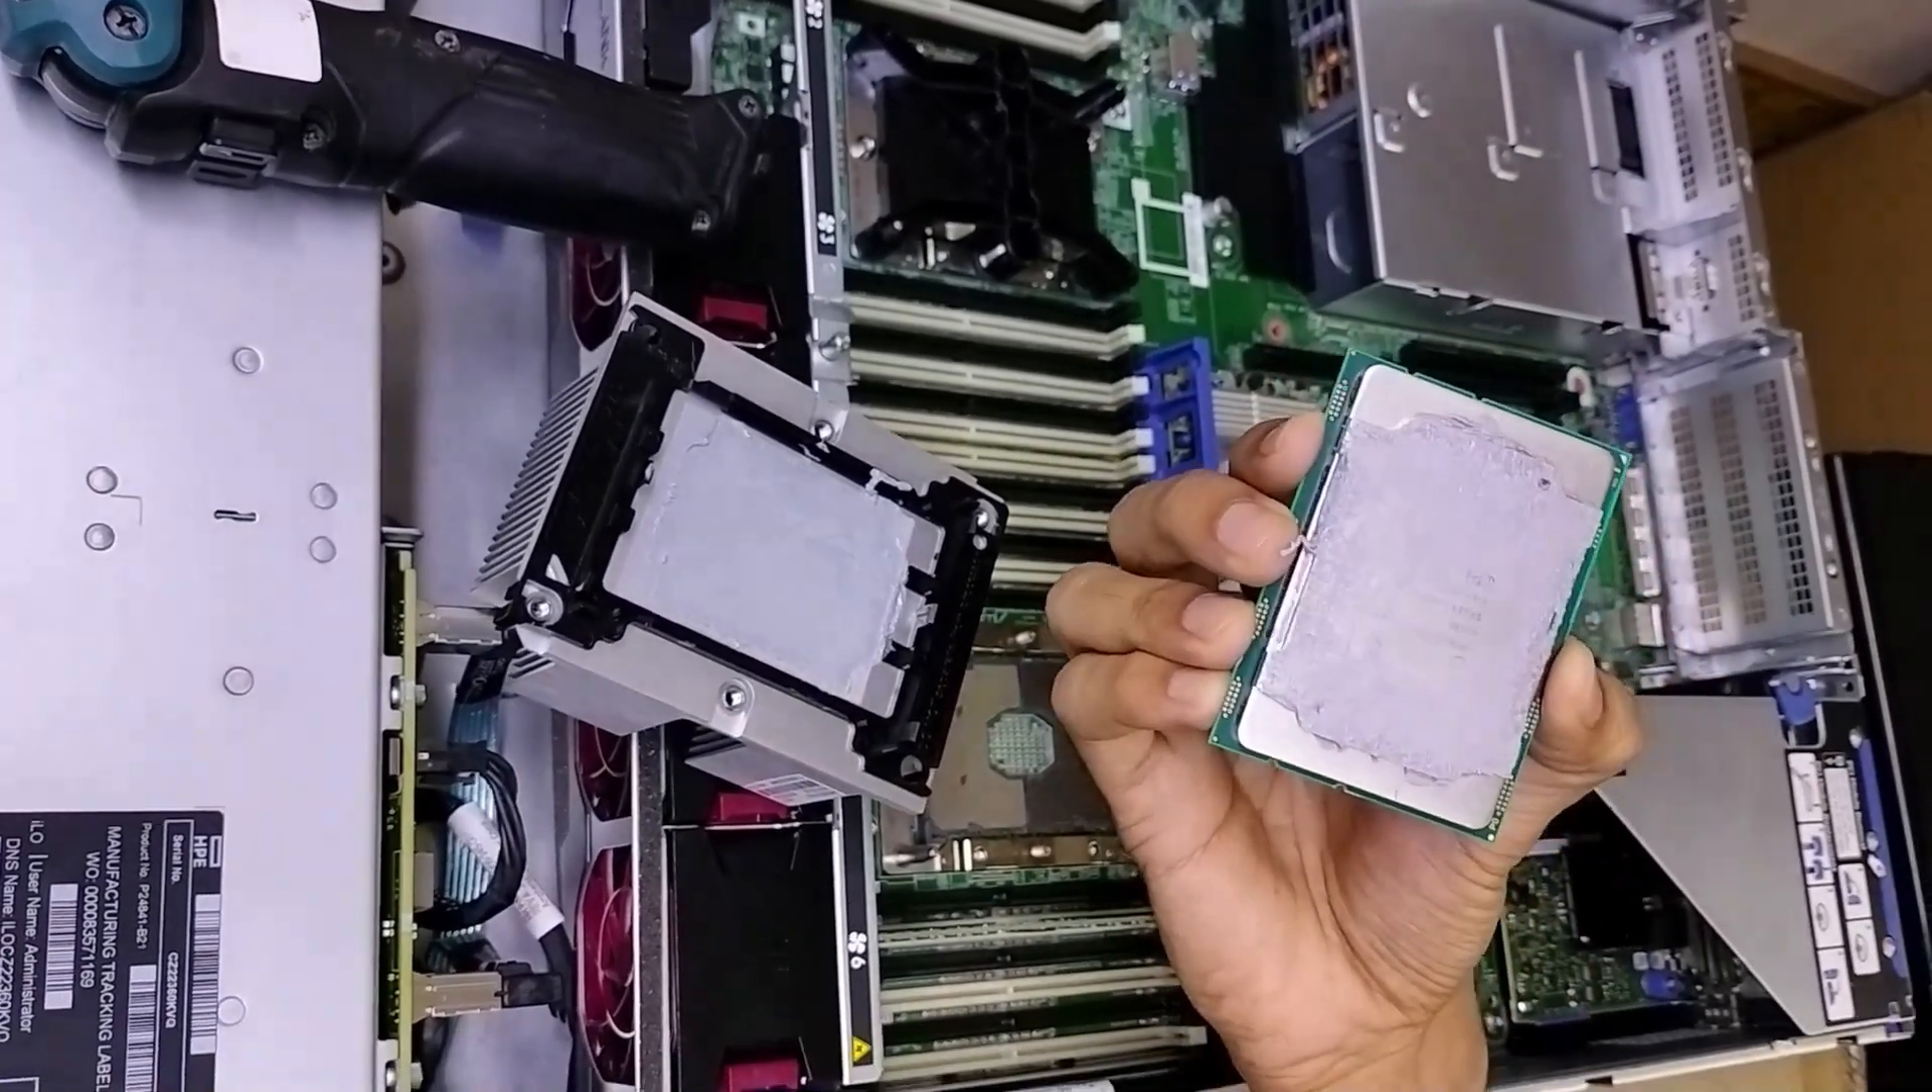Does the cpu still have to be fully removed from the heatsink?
No.